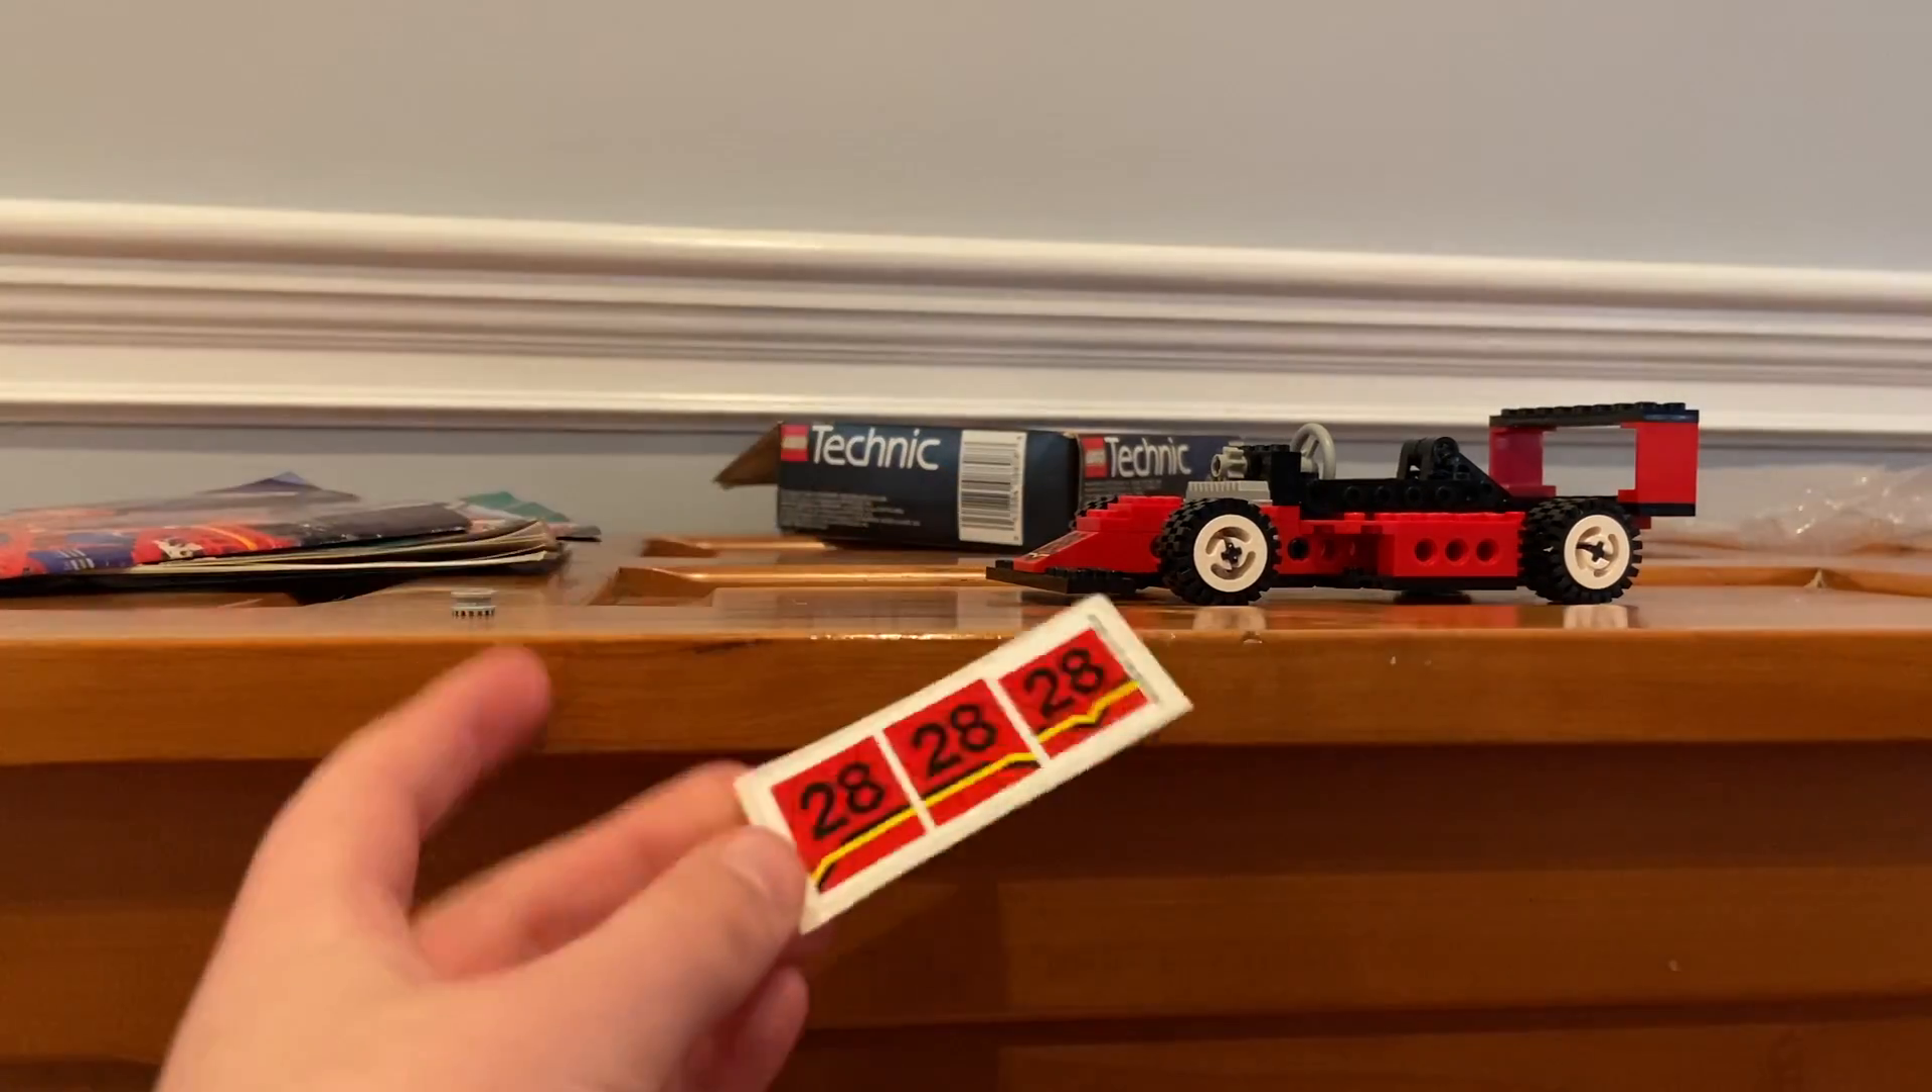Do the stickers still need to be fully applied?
Yes.